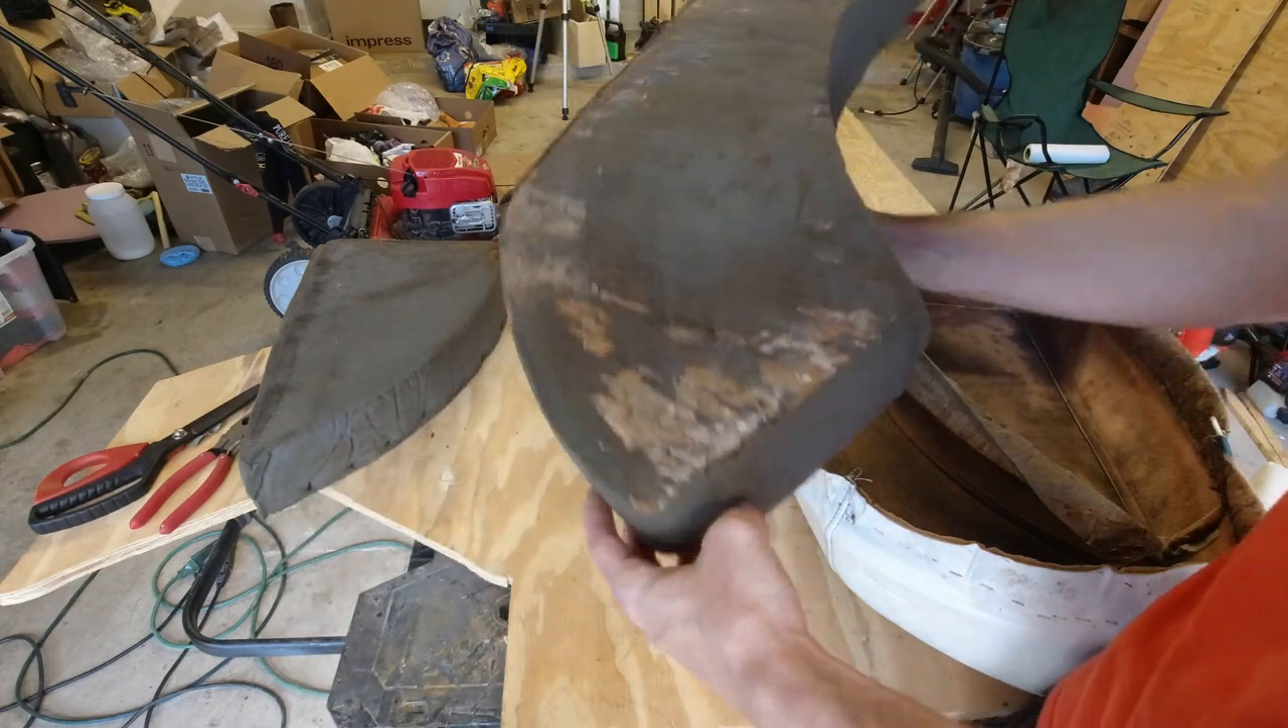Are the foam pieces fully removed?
Yes.